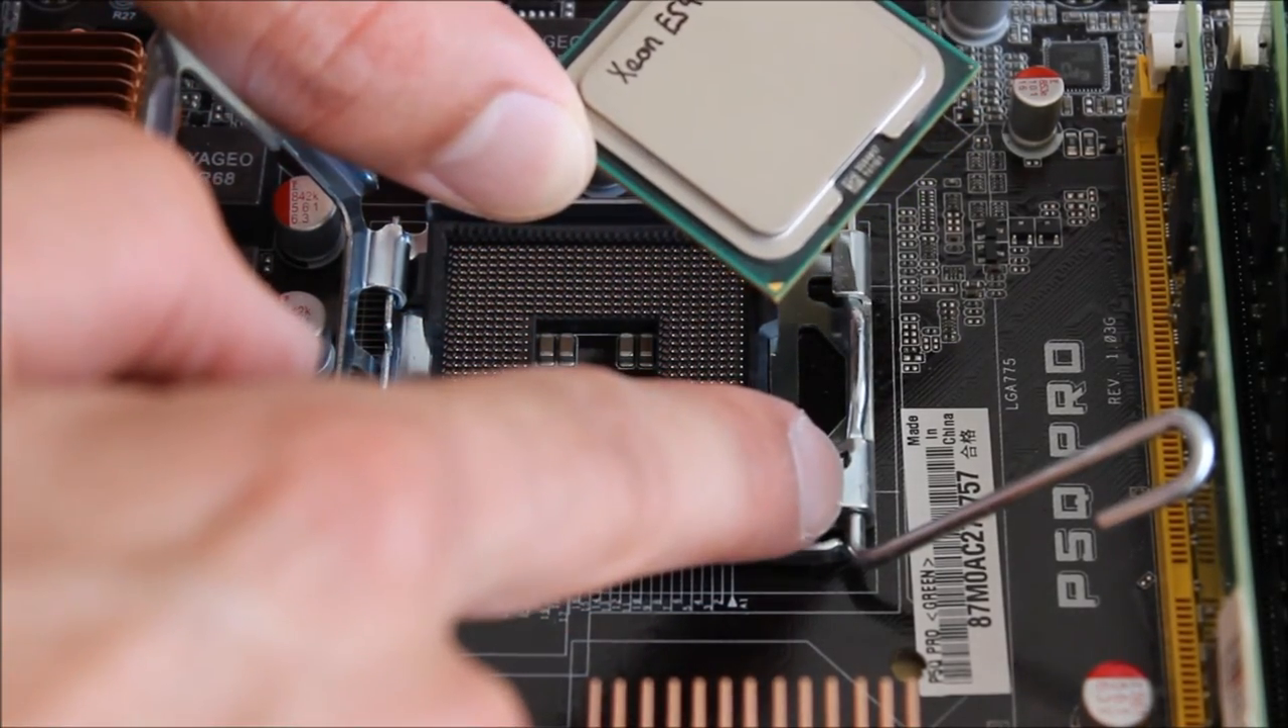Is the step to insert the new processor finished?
No.